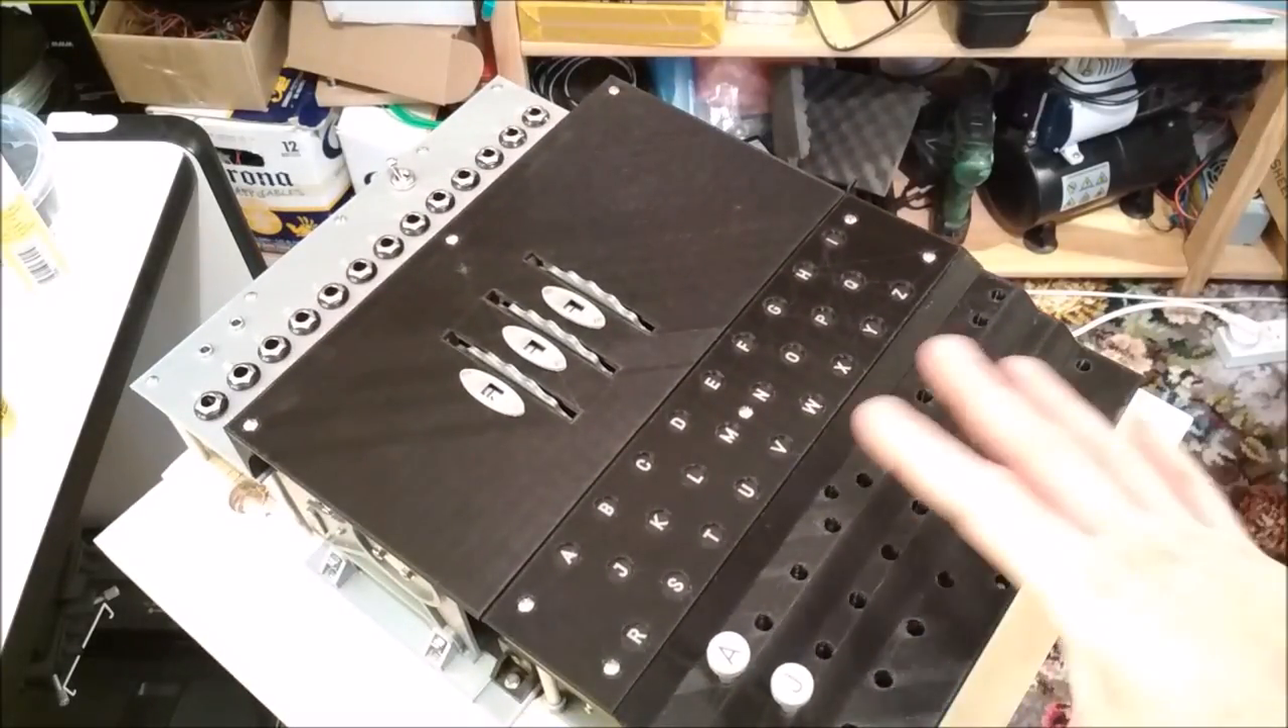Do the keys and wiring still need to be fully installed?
Yes.